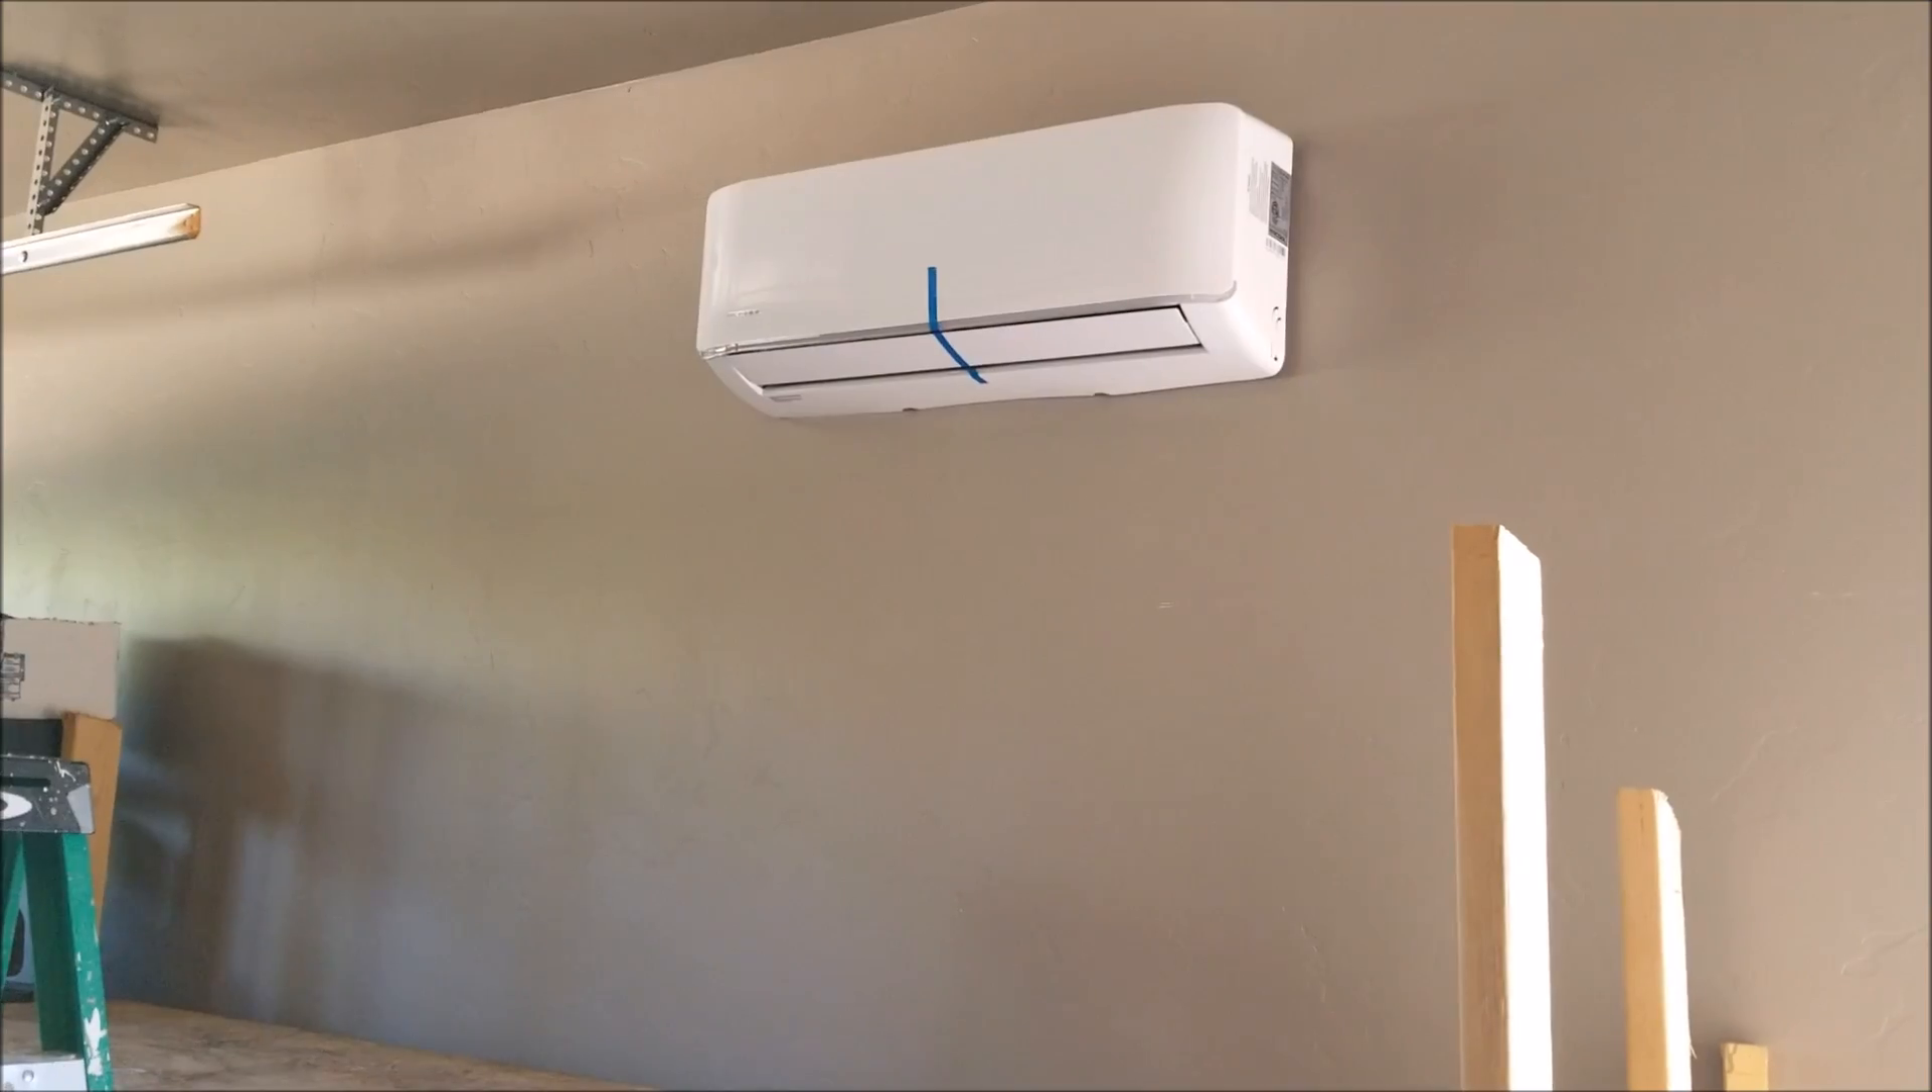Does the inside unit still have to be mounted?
No.